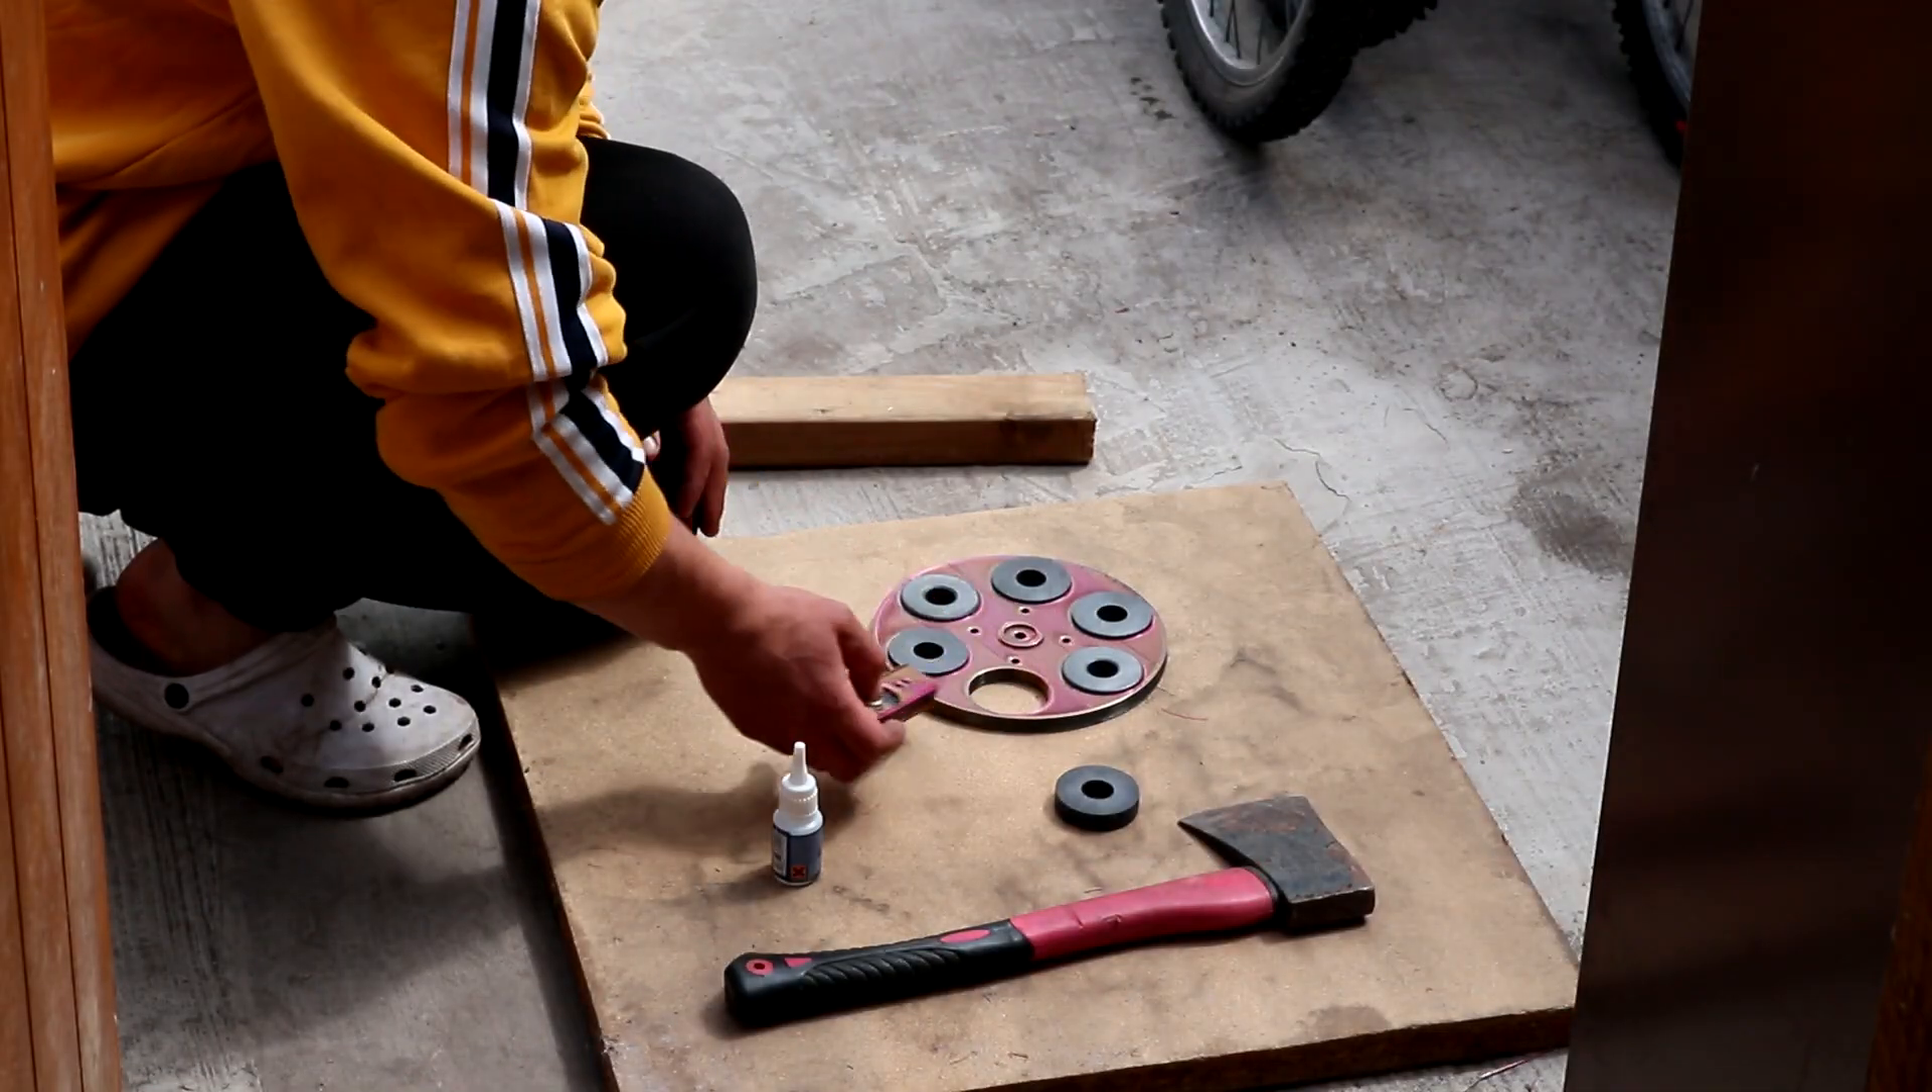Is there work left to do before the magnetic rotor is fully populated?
Yes.